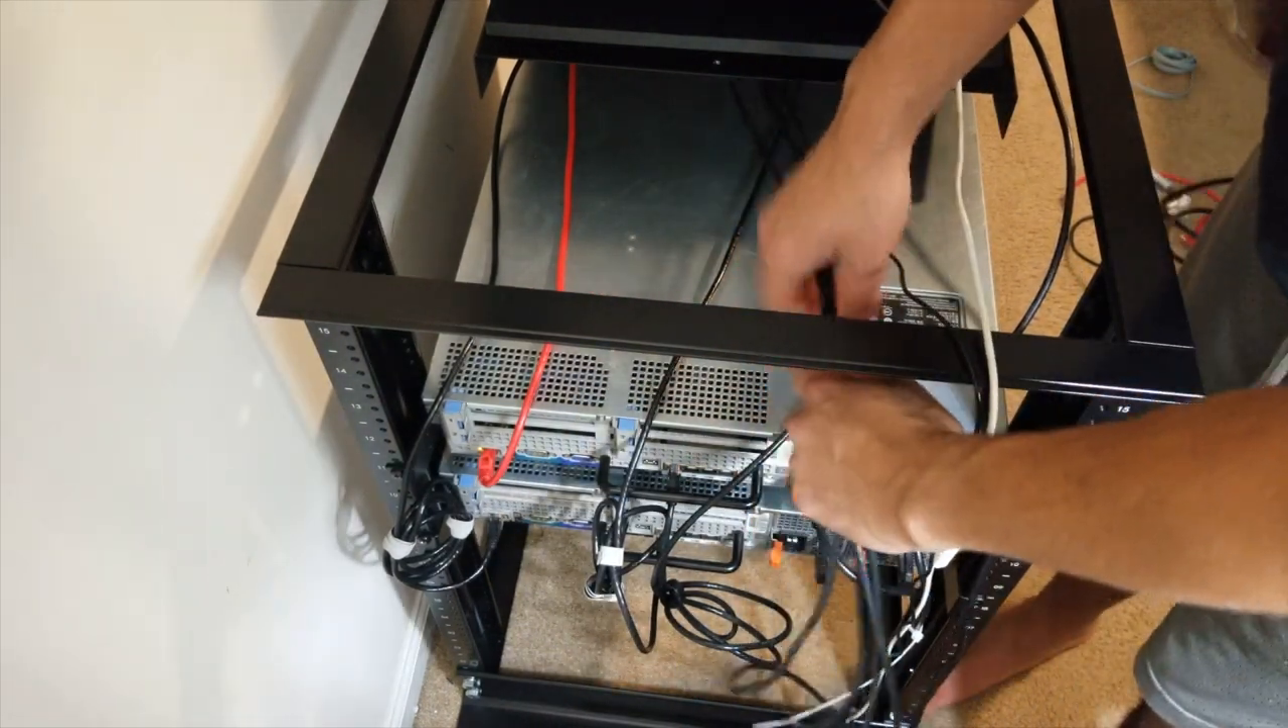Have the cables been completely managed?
No.